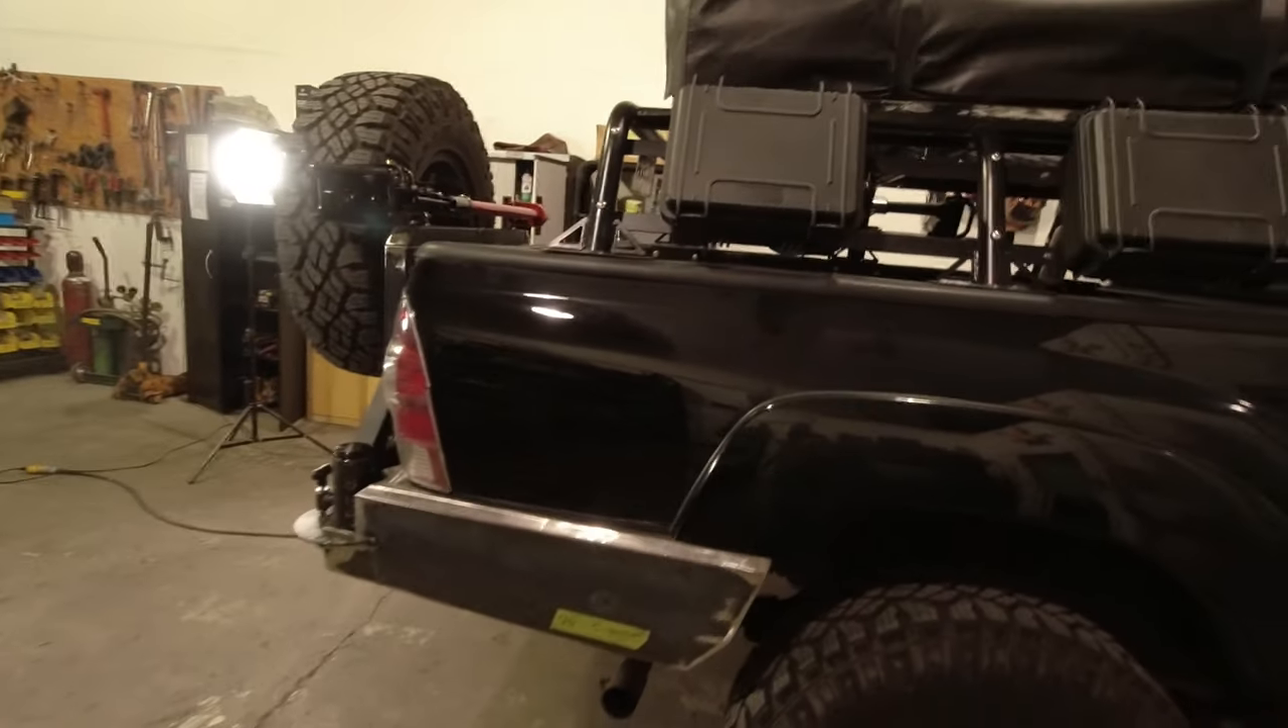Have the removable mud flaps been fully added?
No.